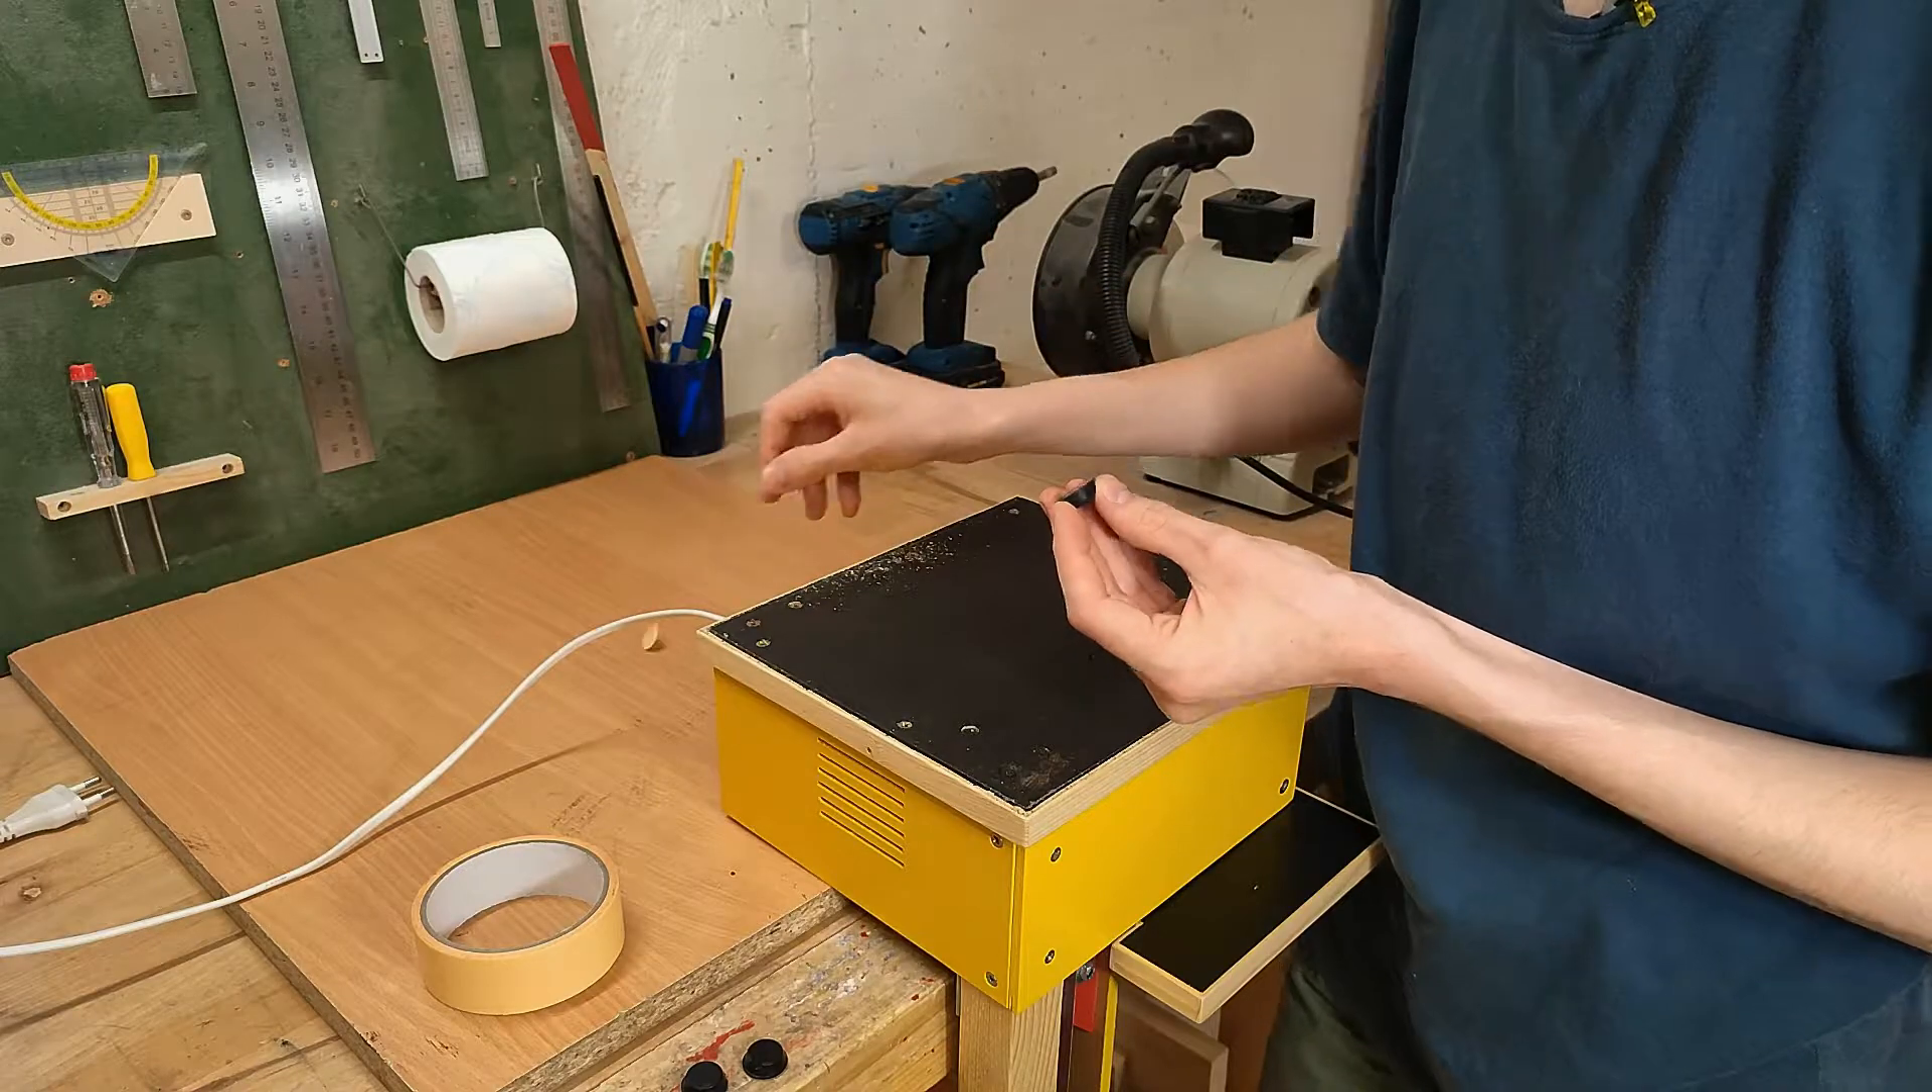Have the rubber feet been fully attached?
No.